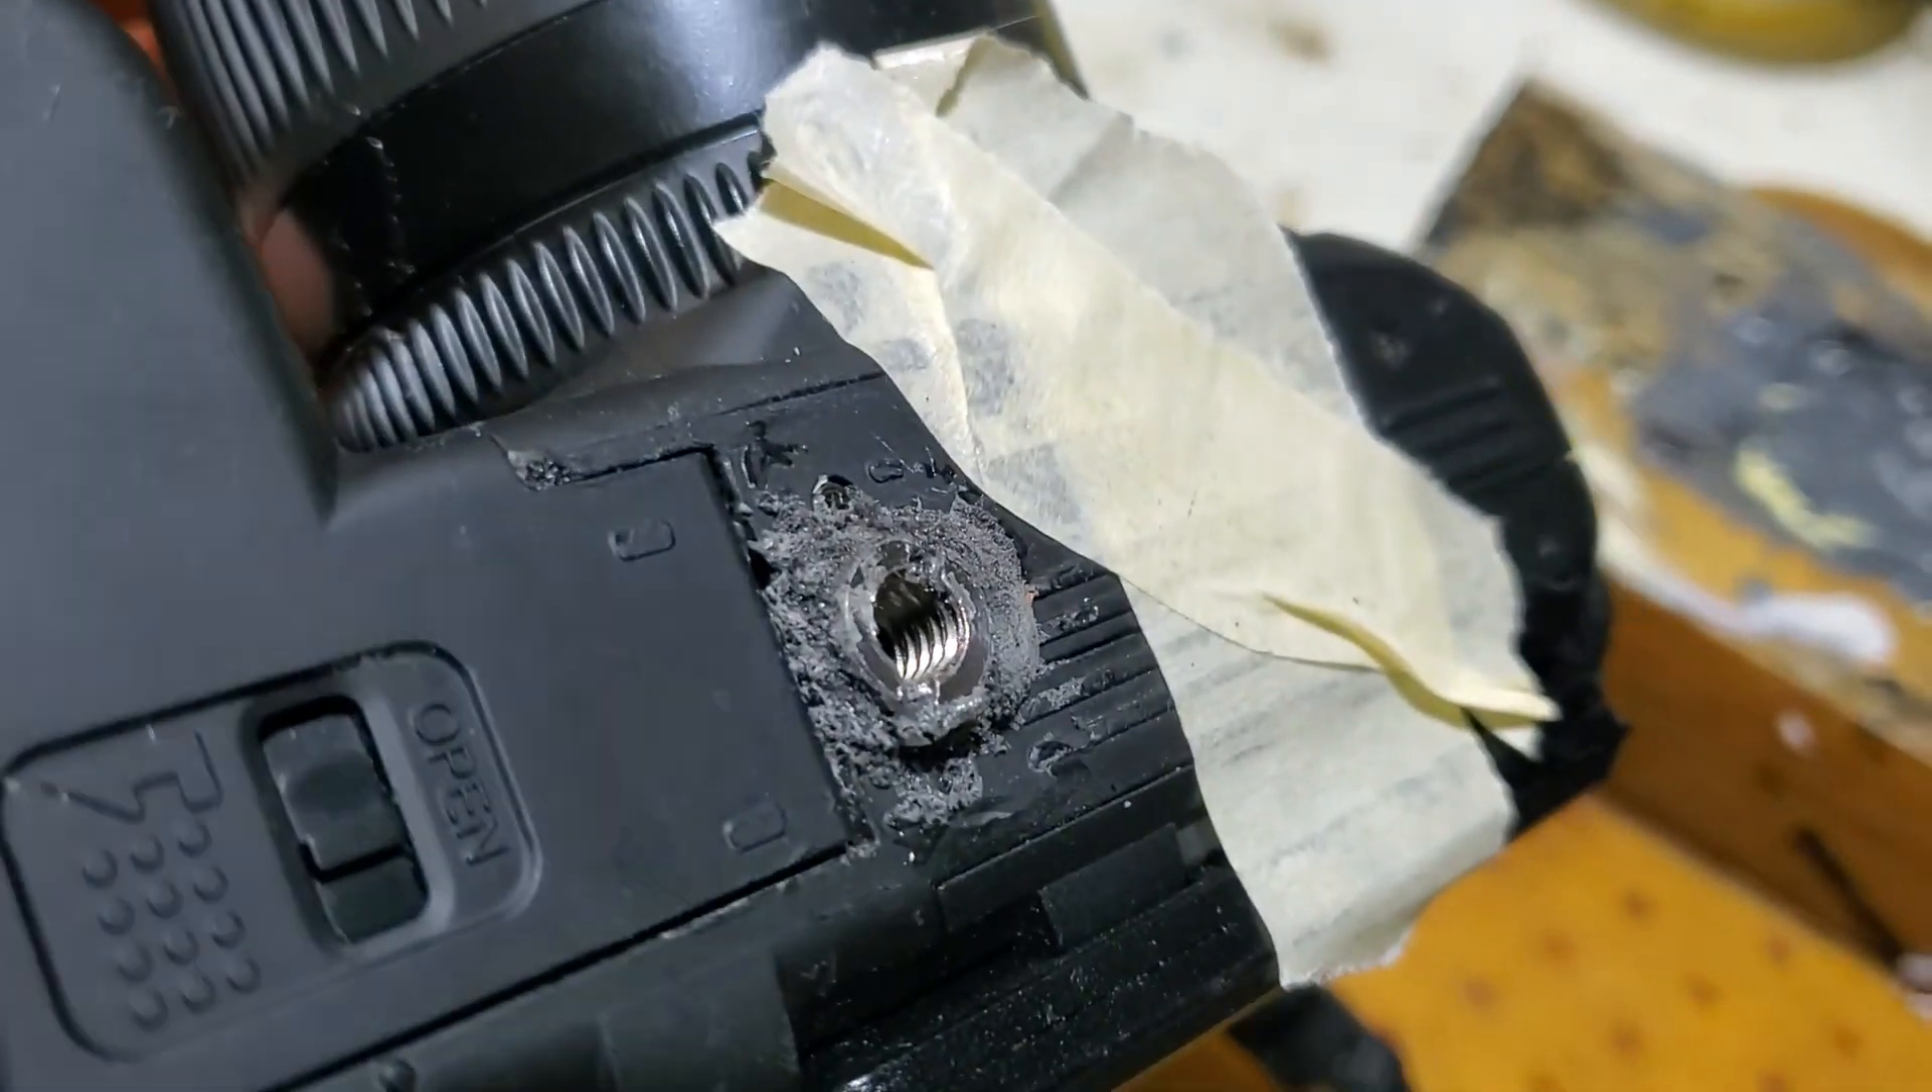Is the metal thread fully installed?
Yes.